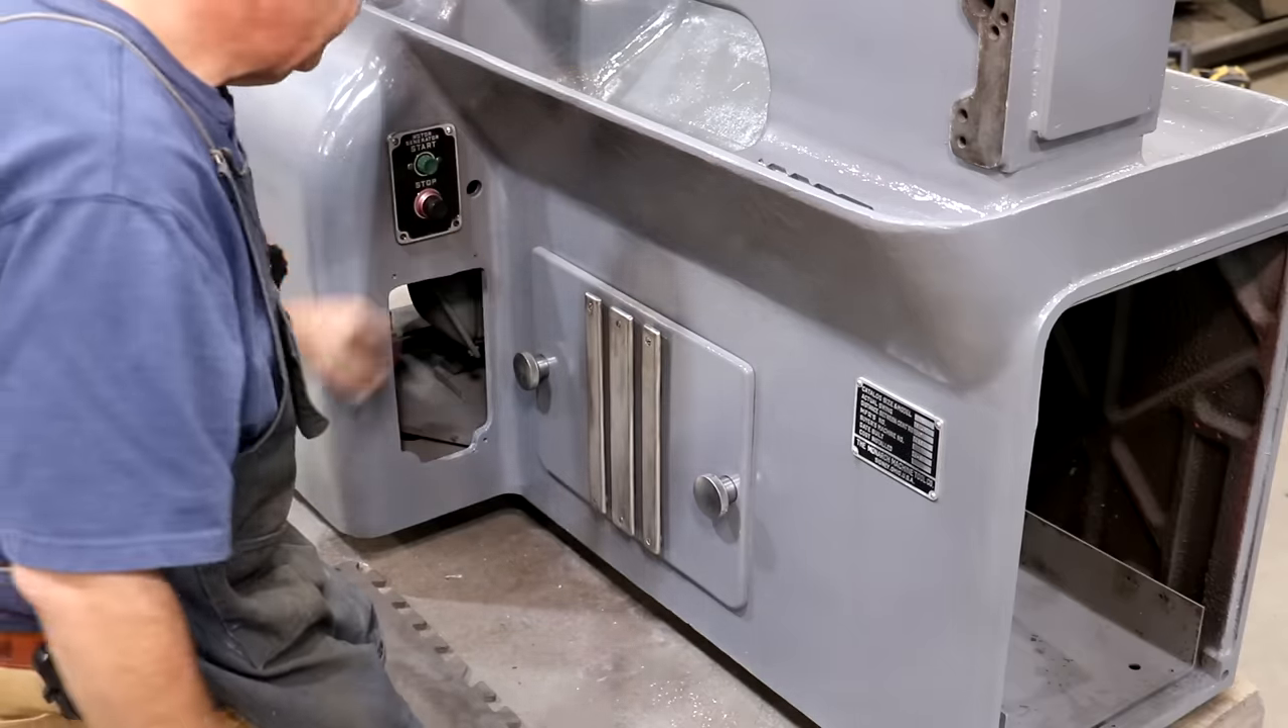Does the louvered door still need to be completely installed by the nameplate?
No.